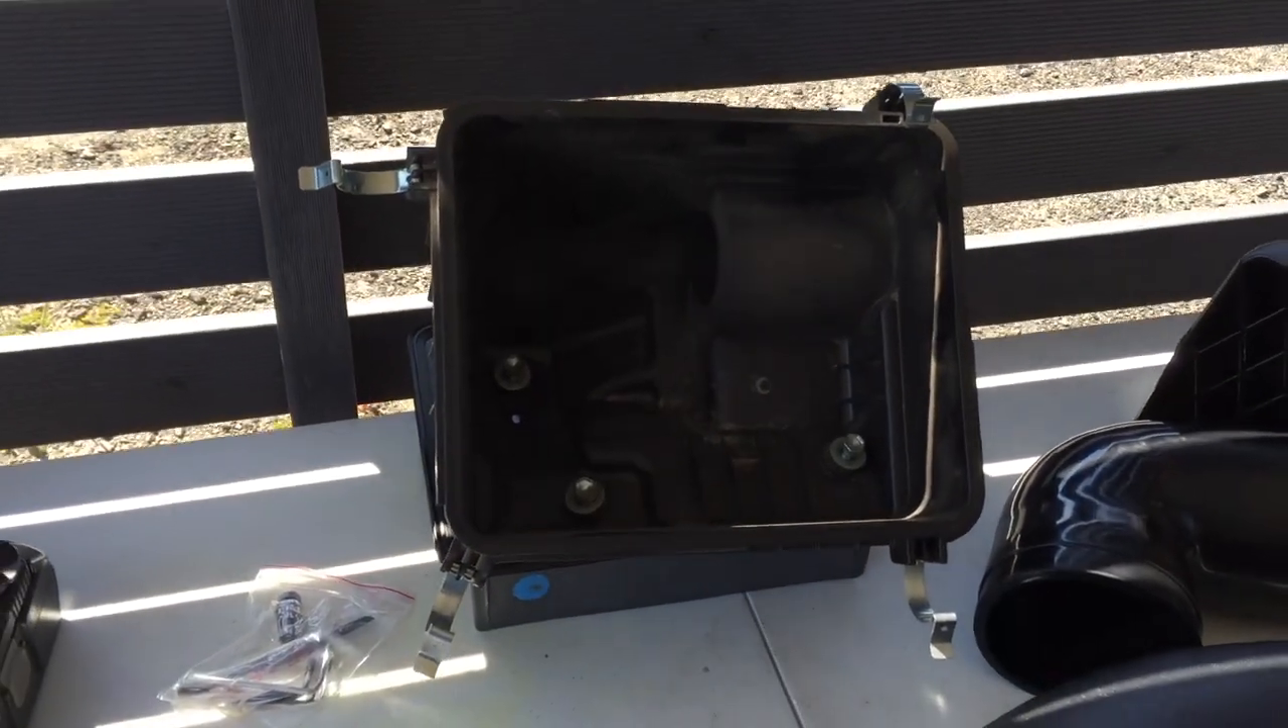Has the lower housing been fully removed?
Yes.